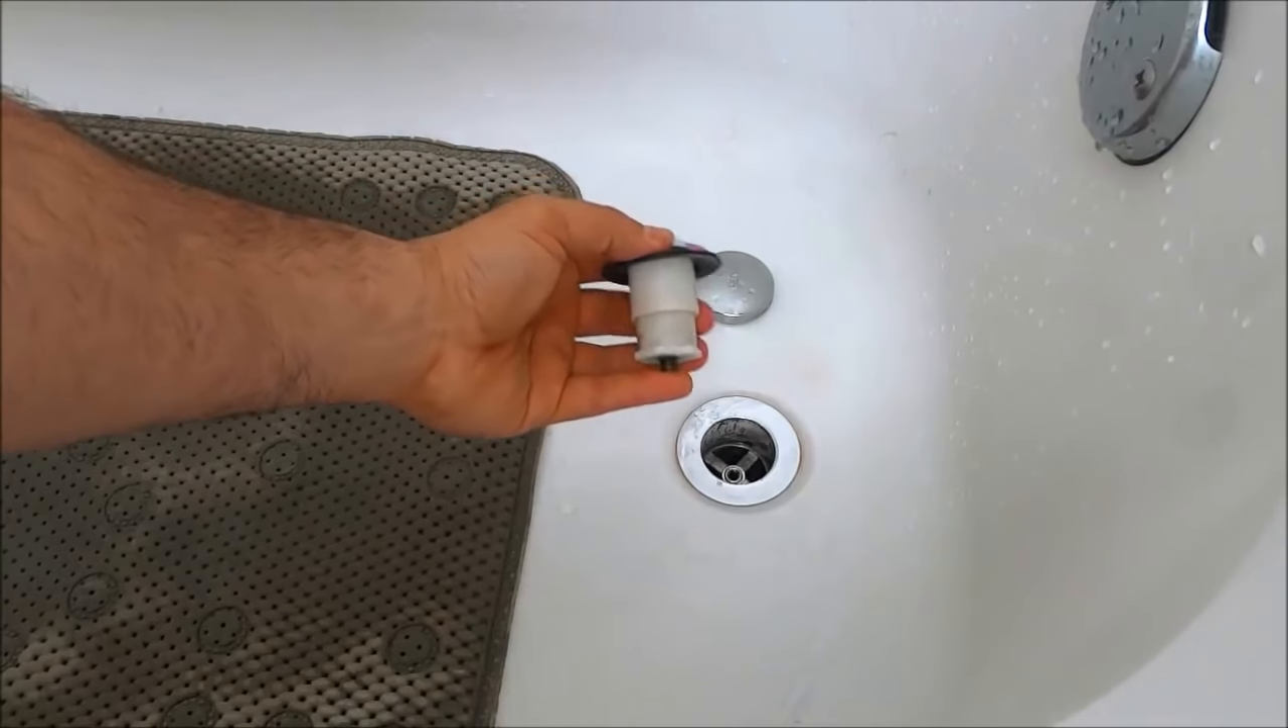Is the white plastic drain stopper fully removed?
Yes.